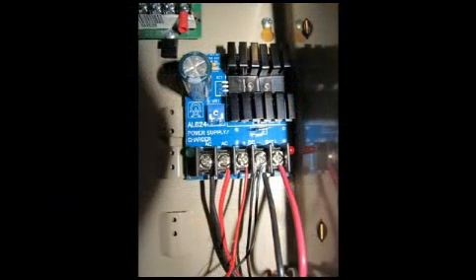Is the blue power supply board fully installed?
Yes.